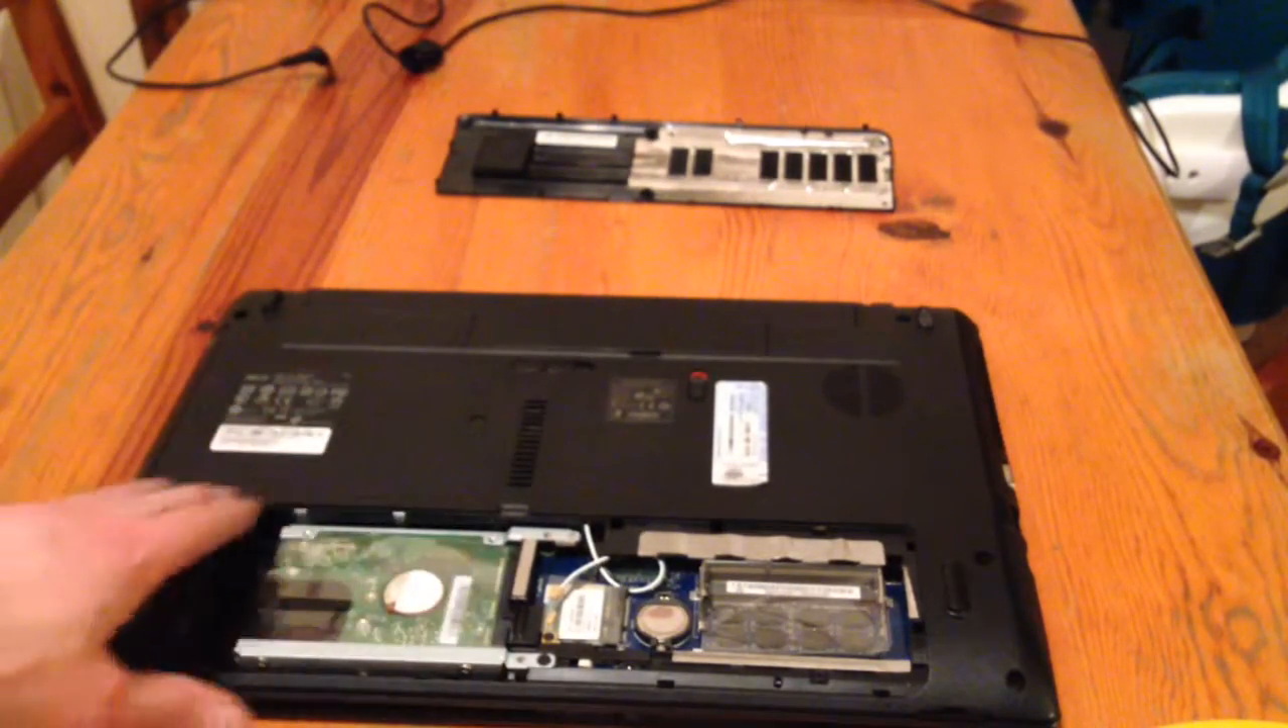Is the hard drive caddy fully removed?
No.